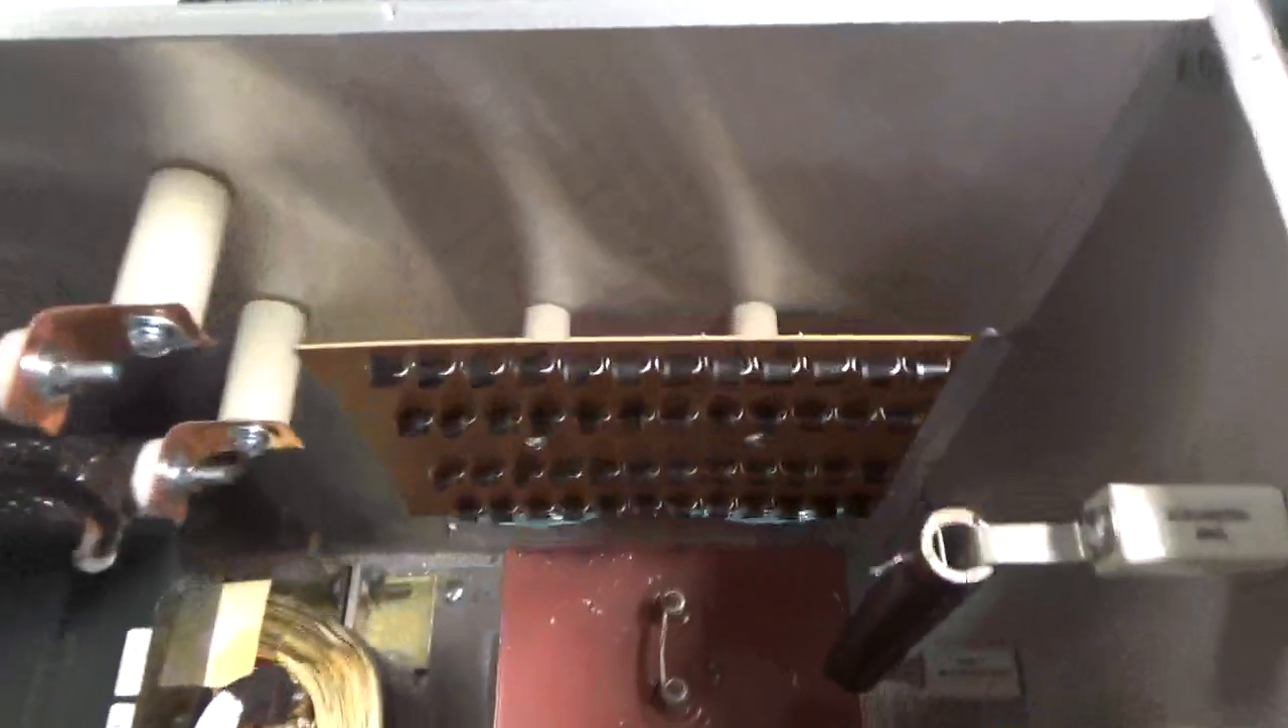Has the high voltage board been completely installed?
Yes.